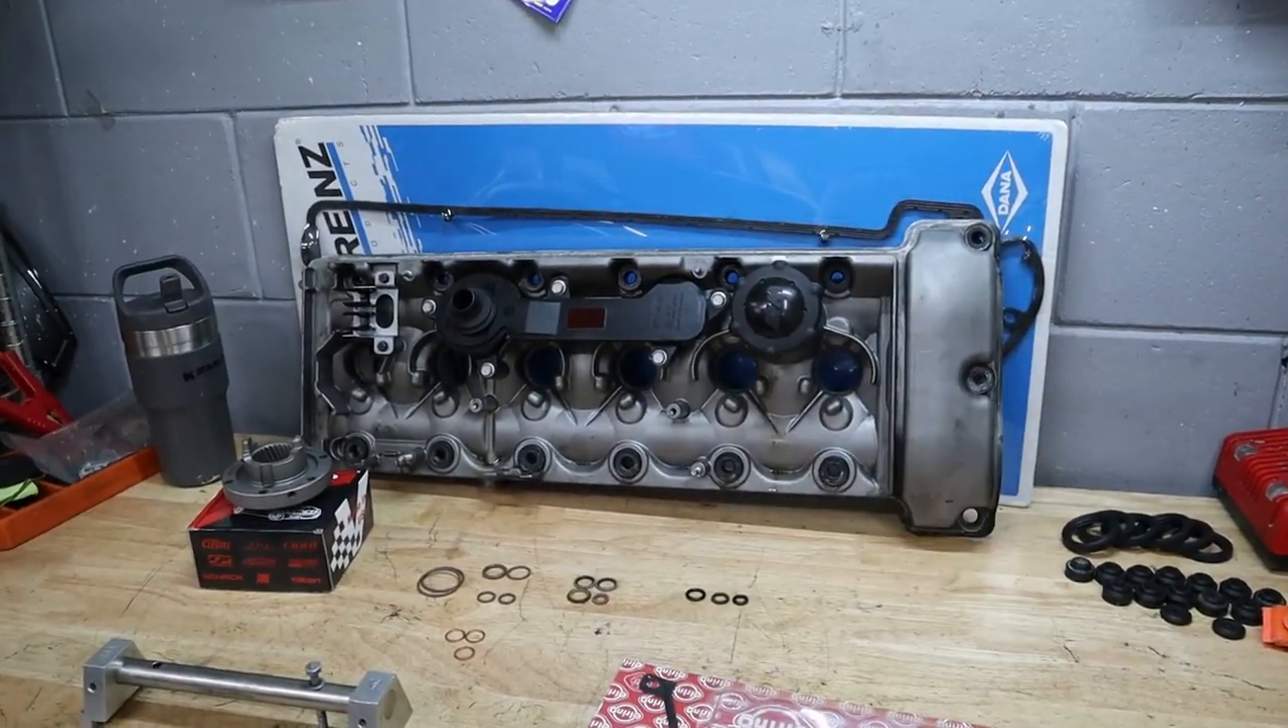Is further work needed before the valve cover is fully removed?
No.